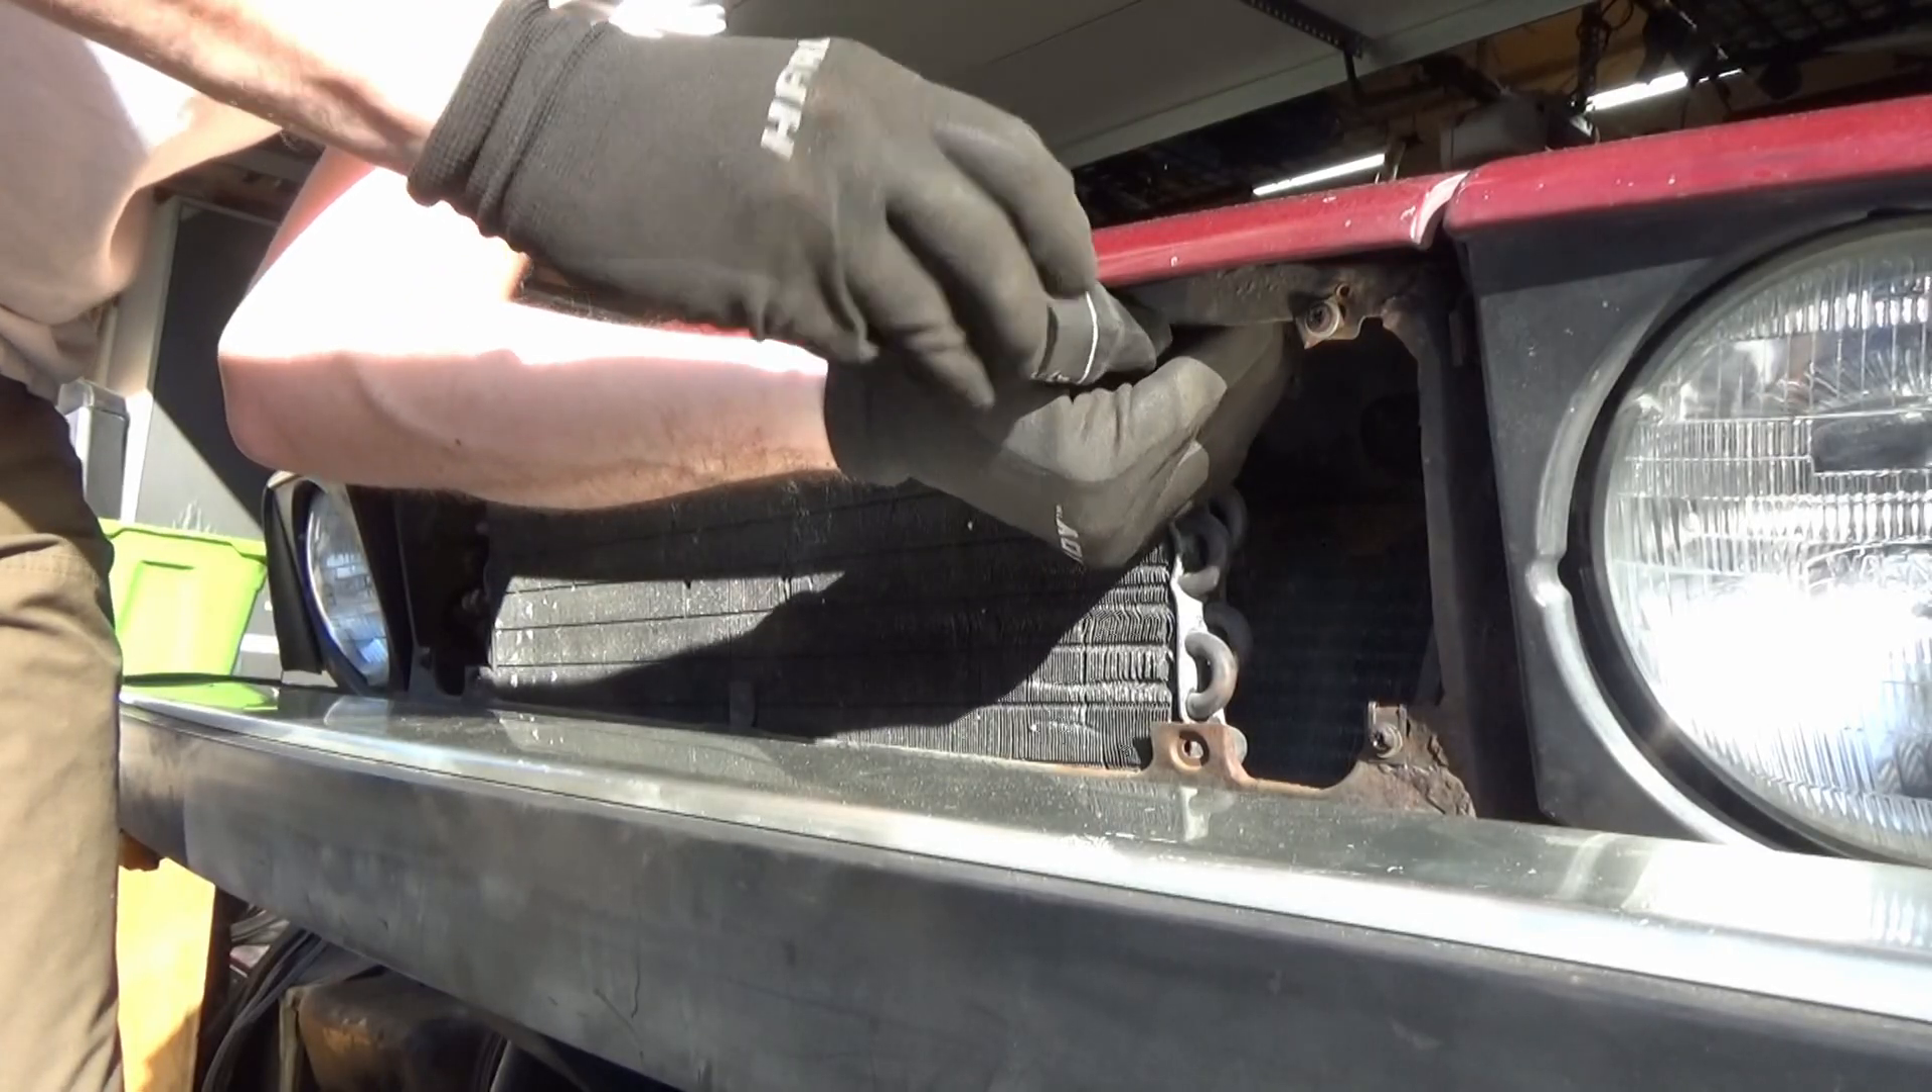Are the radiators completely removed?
No.